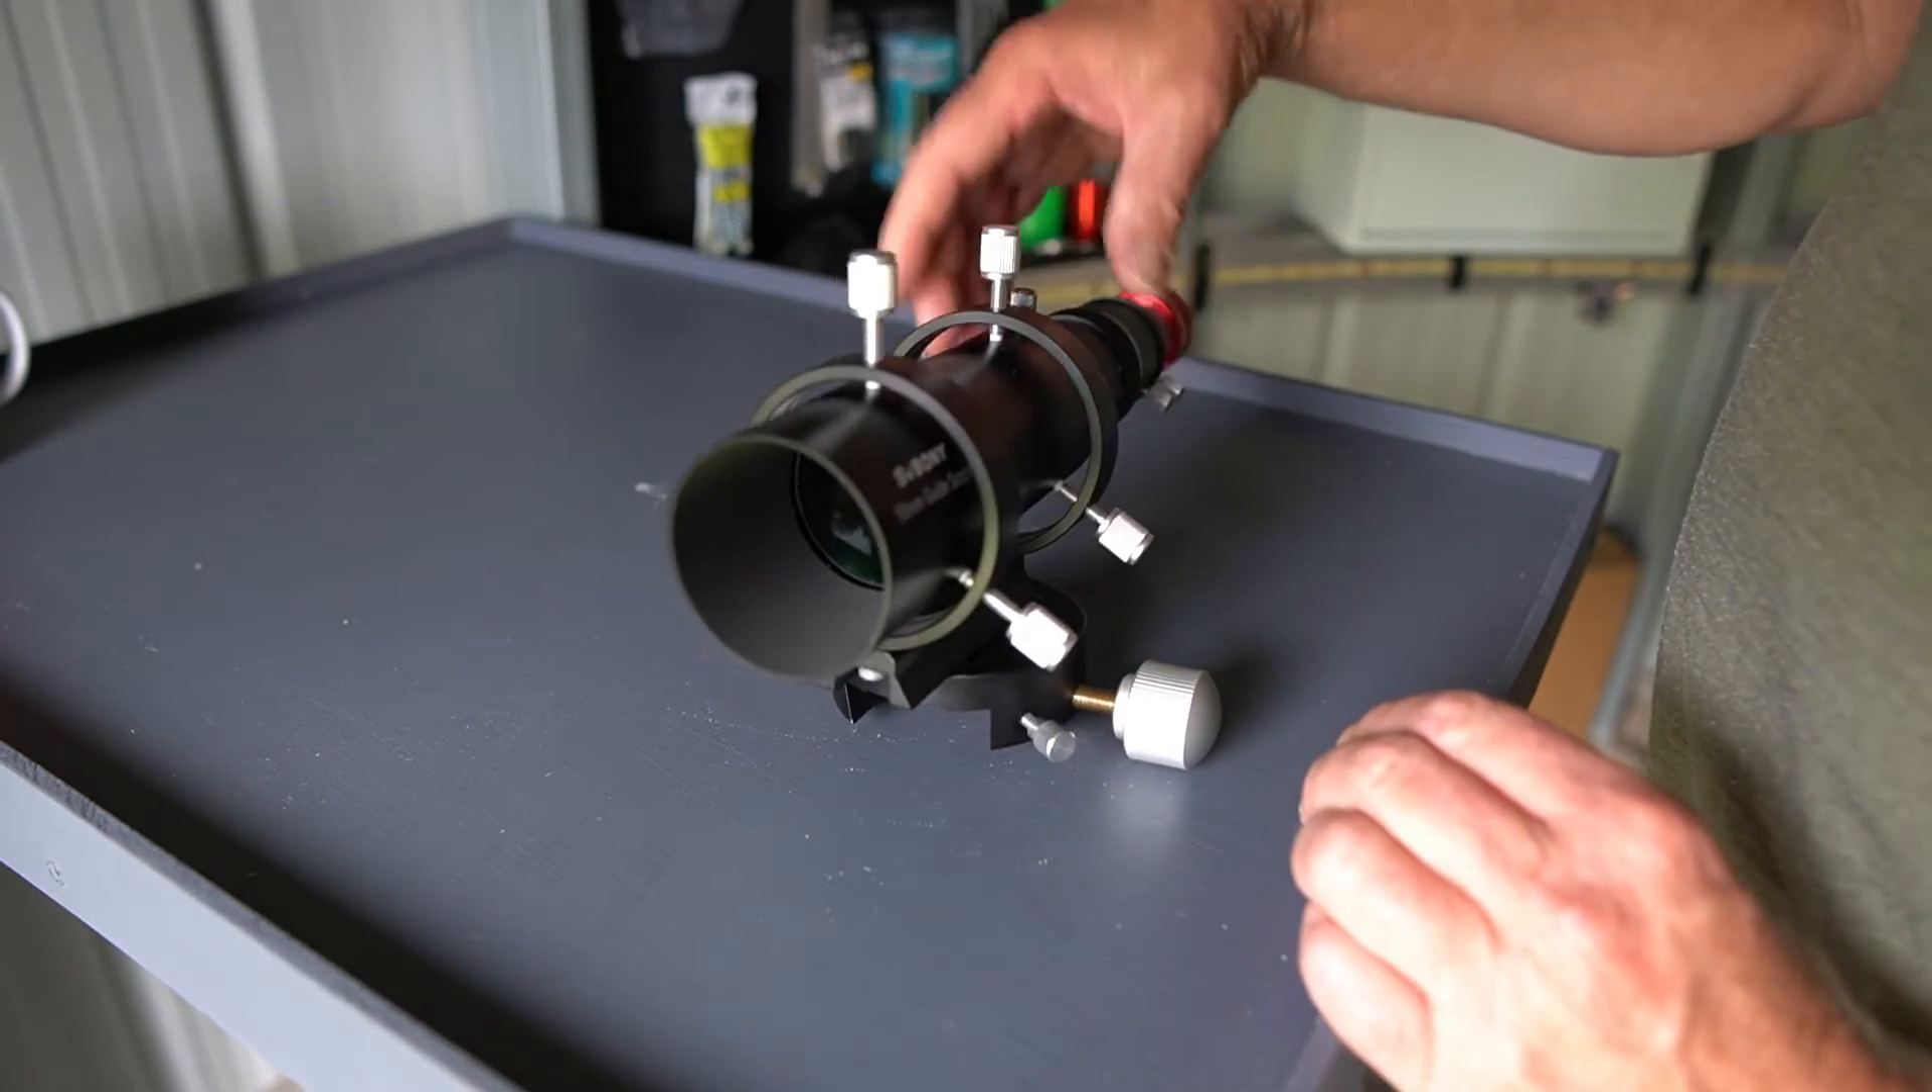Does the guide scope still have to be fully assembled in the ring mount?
No.